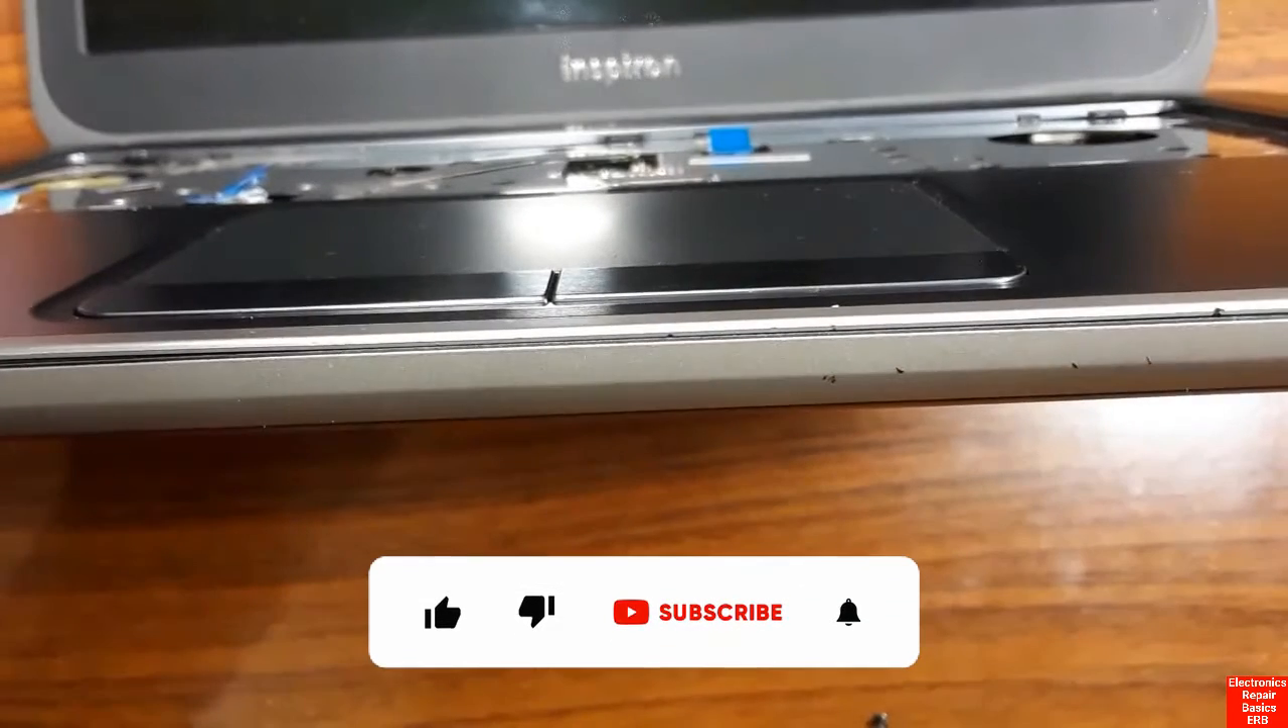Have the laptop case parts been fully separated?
No.